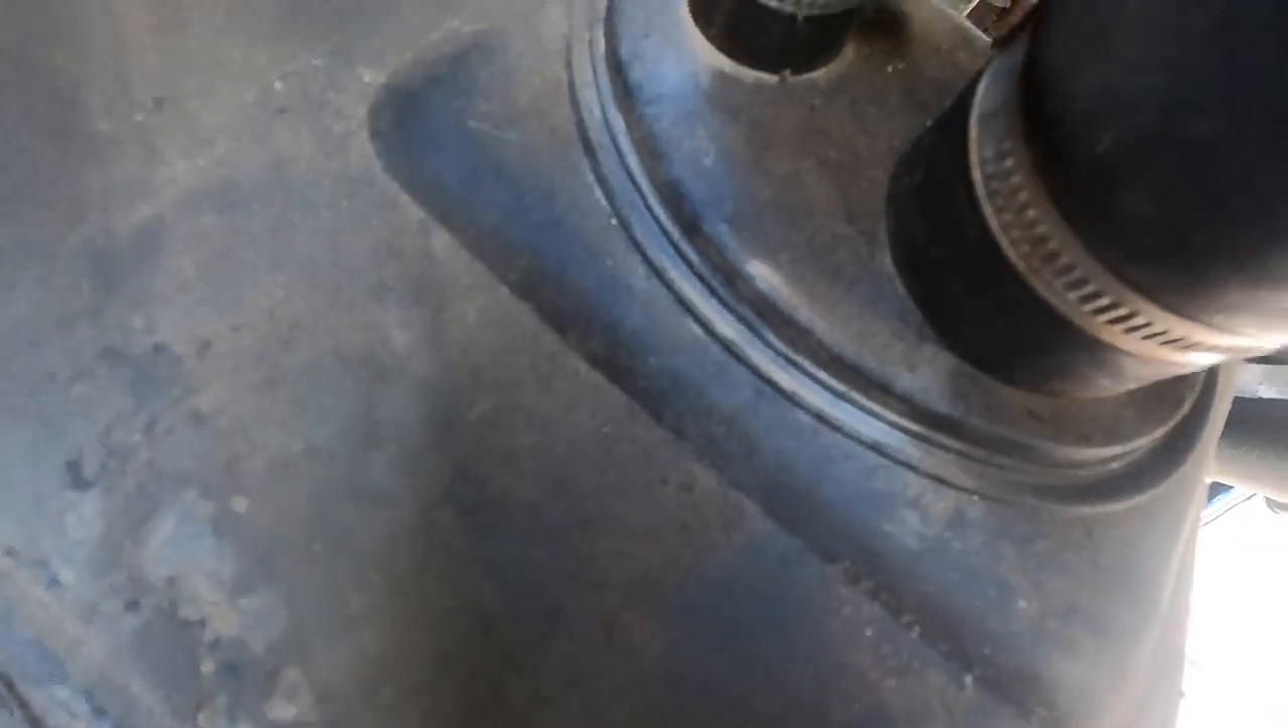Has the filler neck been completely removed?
No.